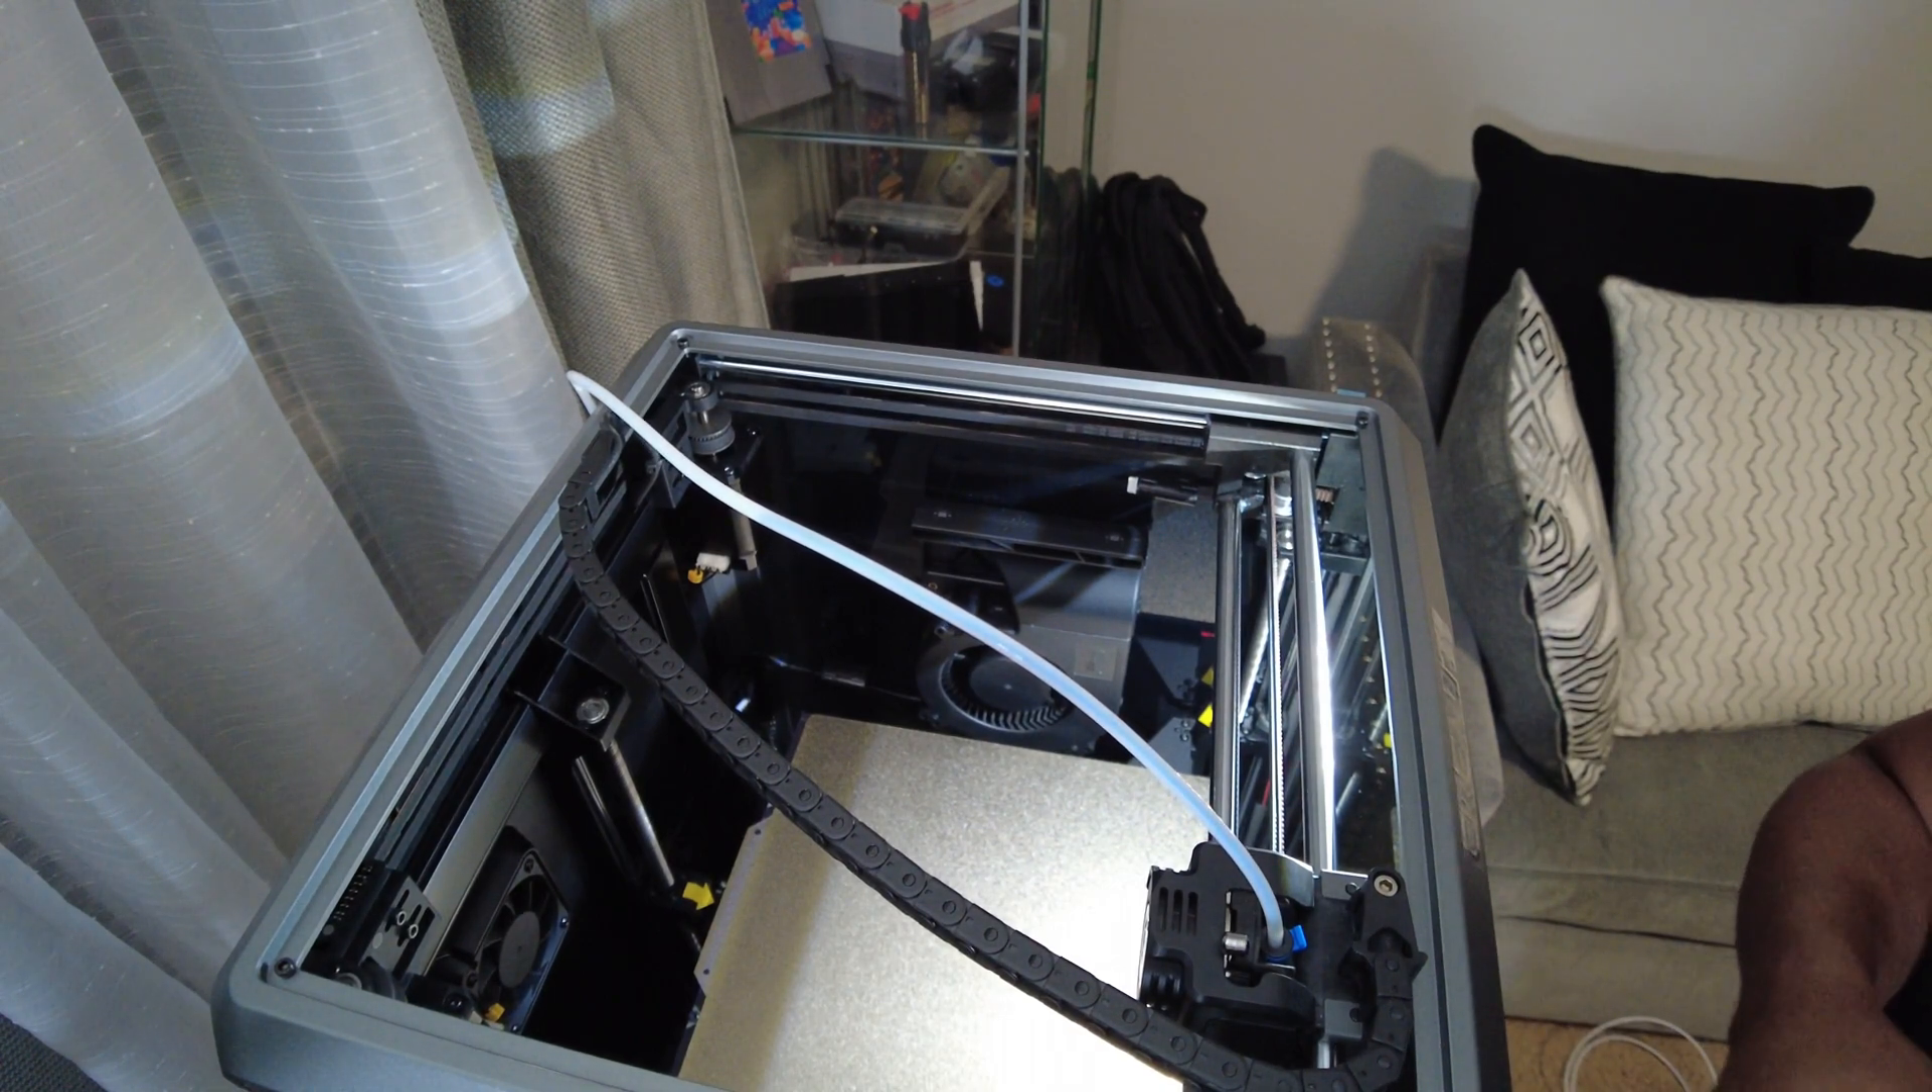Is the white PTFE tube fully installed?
Yes.